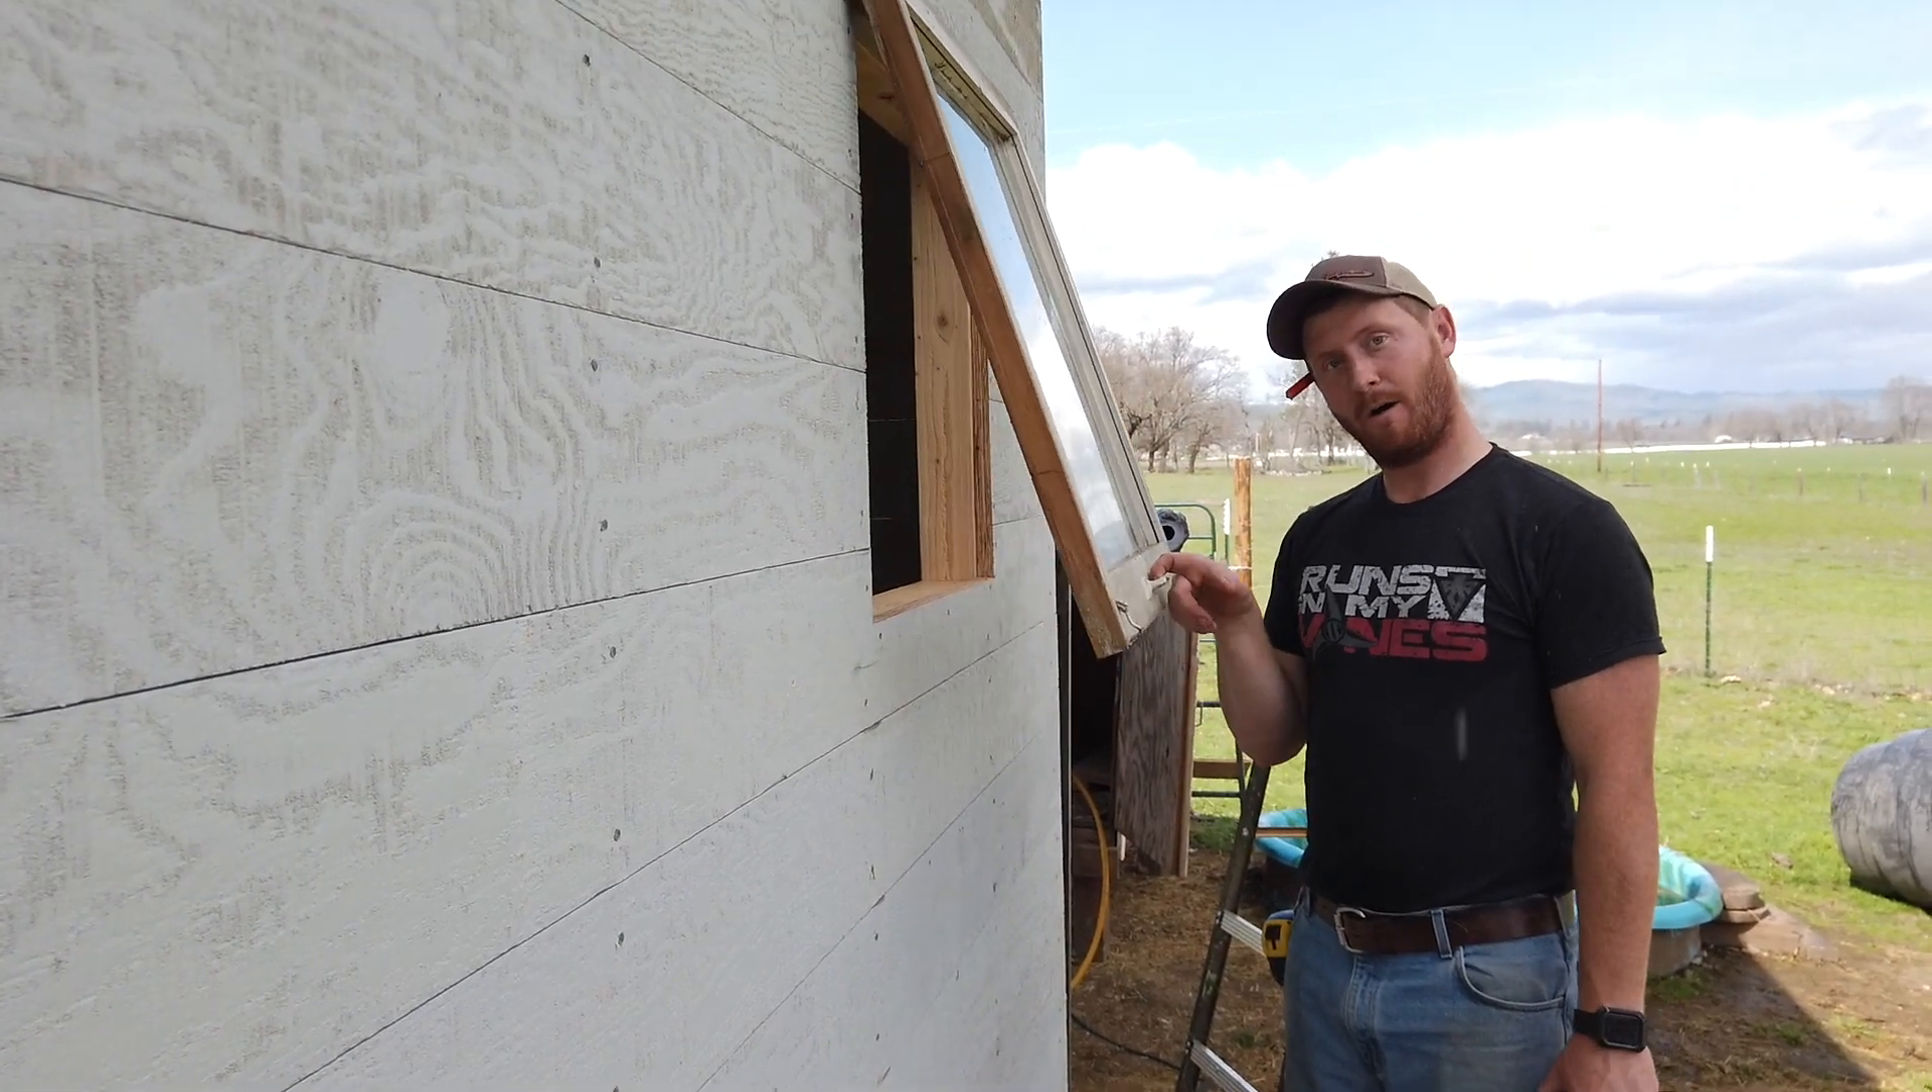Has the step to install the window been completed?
Yes.